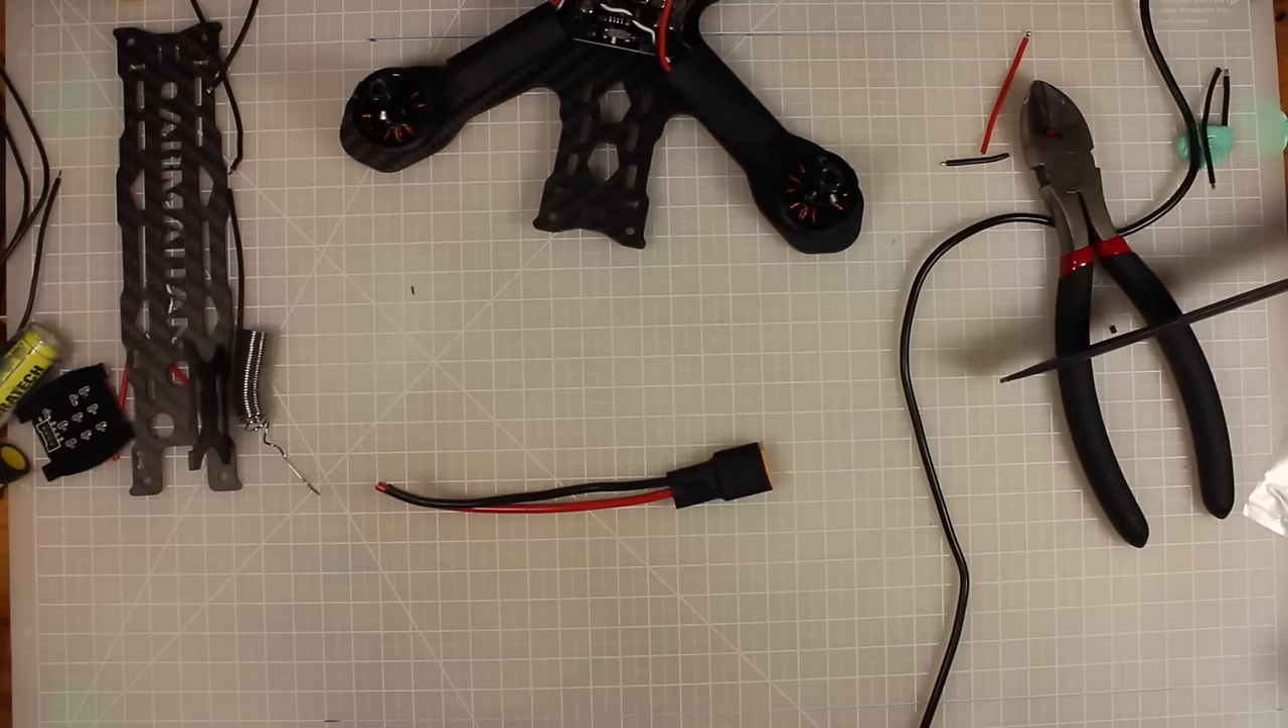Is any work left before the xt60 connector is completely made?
No.